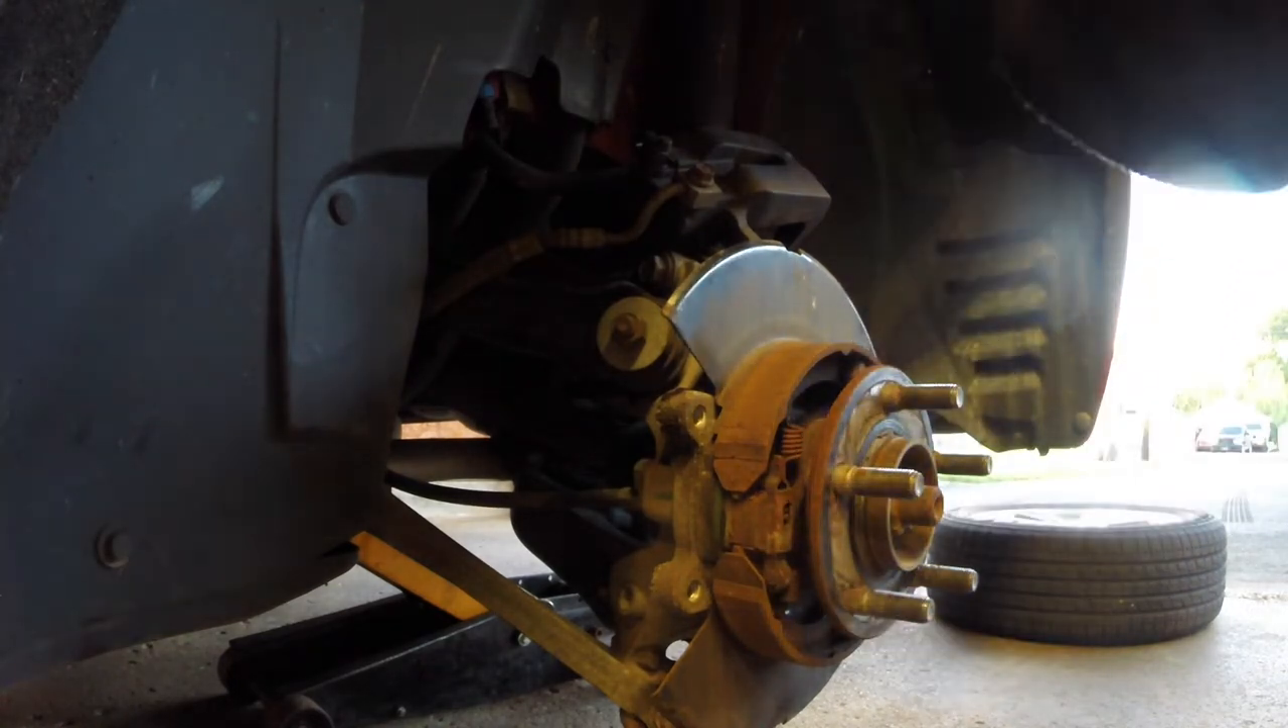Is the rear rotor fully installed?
No.